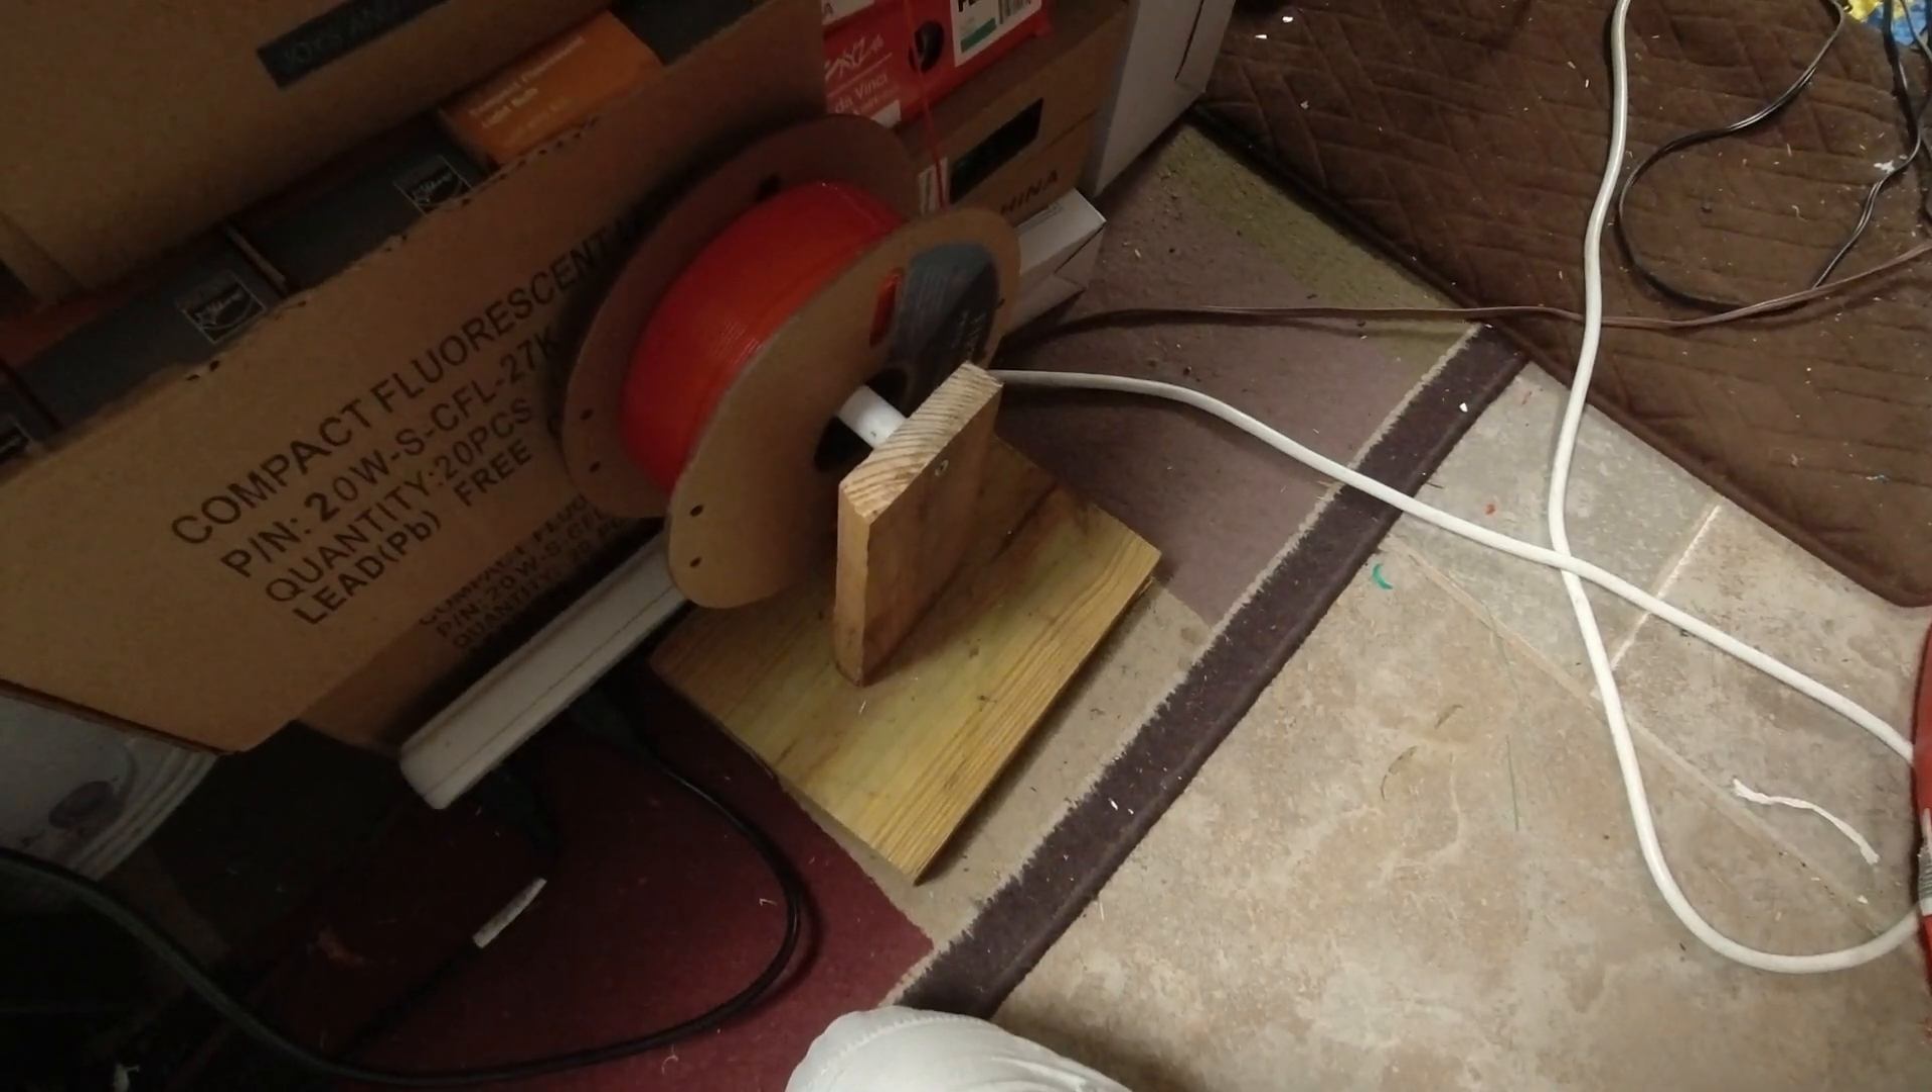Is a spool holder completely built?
Yes.